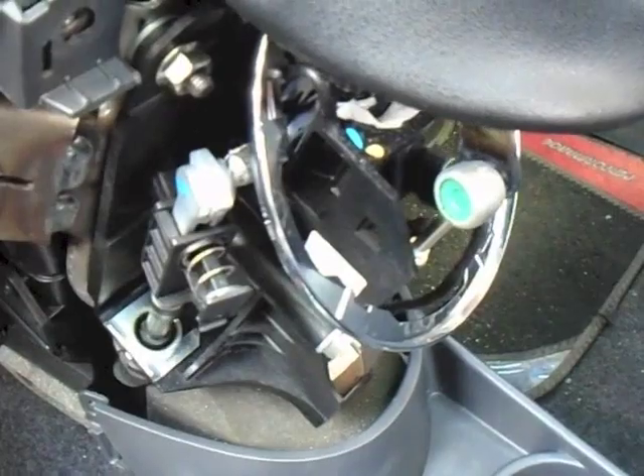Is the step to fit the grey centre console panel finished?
No.